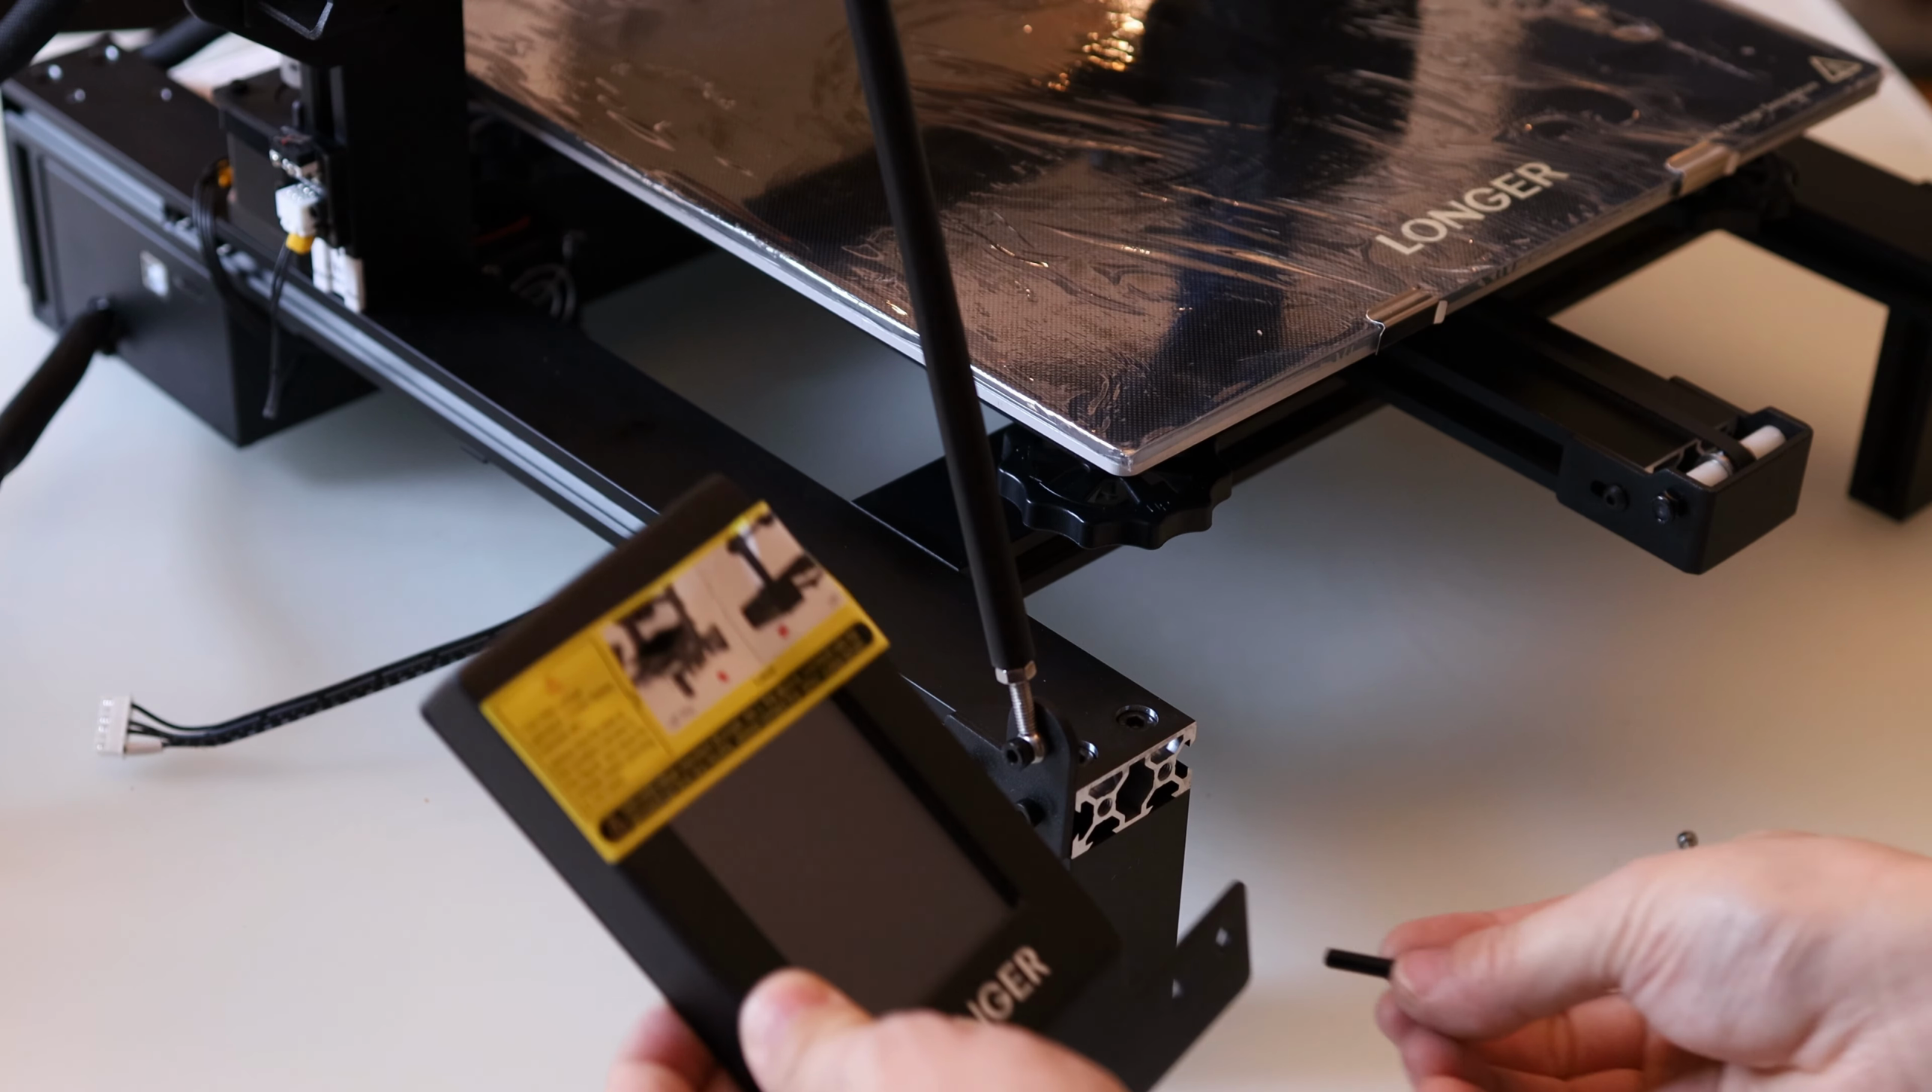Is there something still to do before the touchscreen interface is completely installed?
Yes.